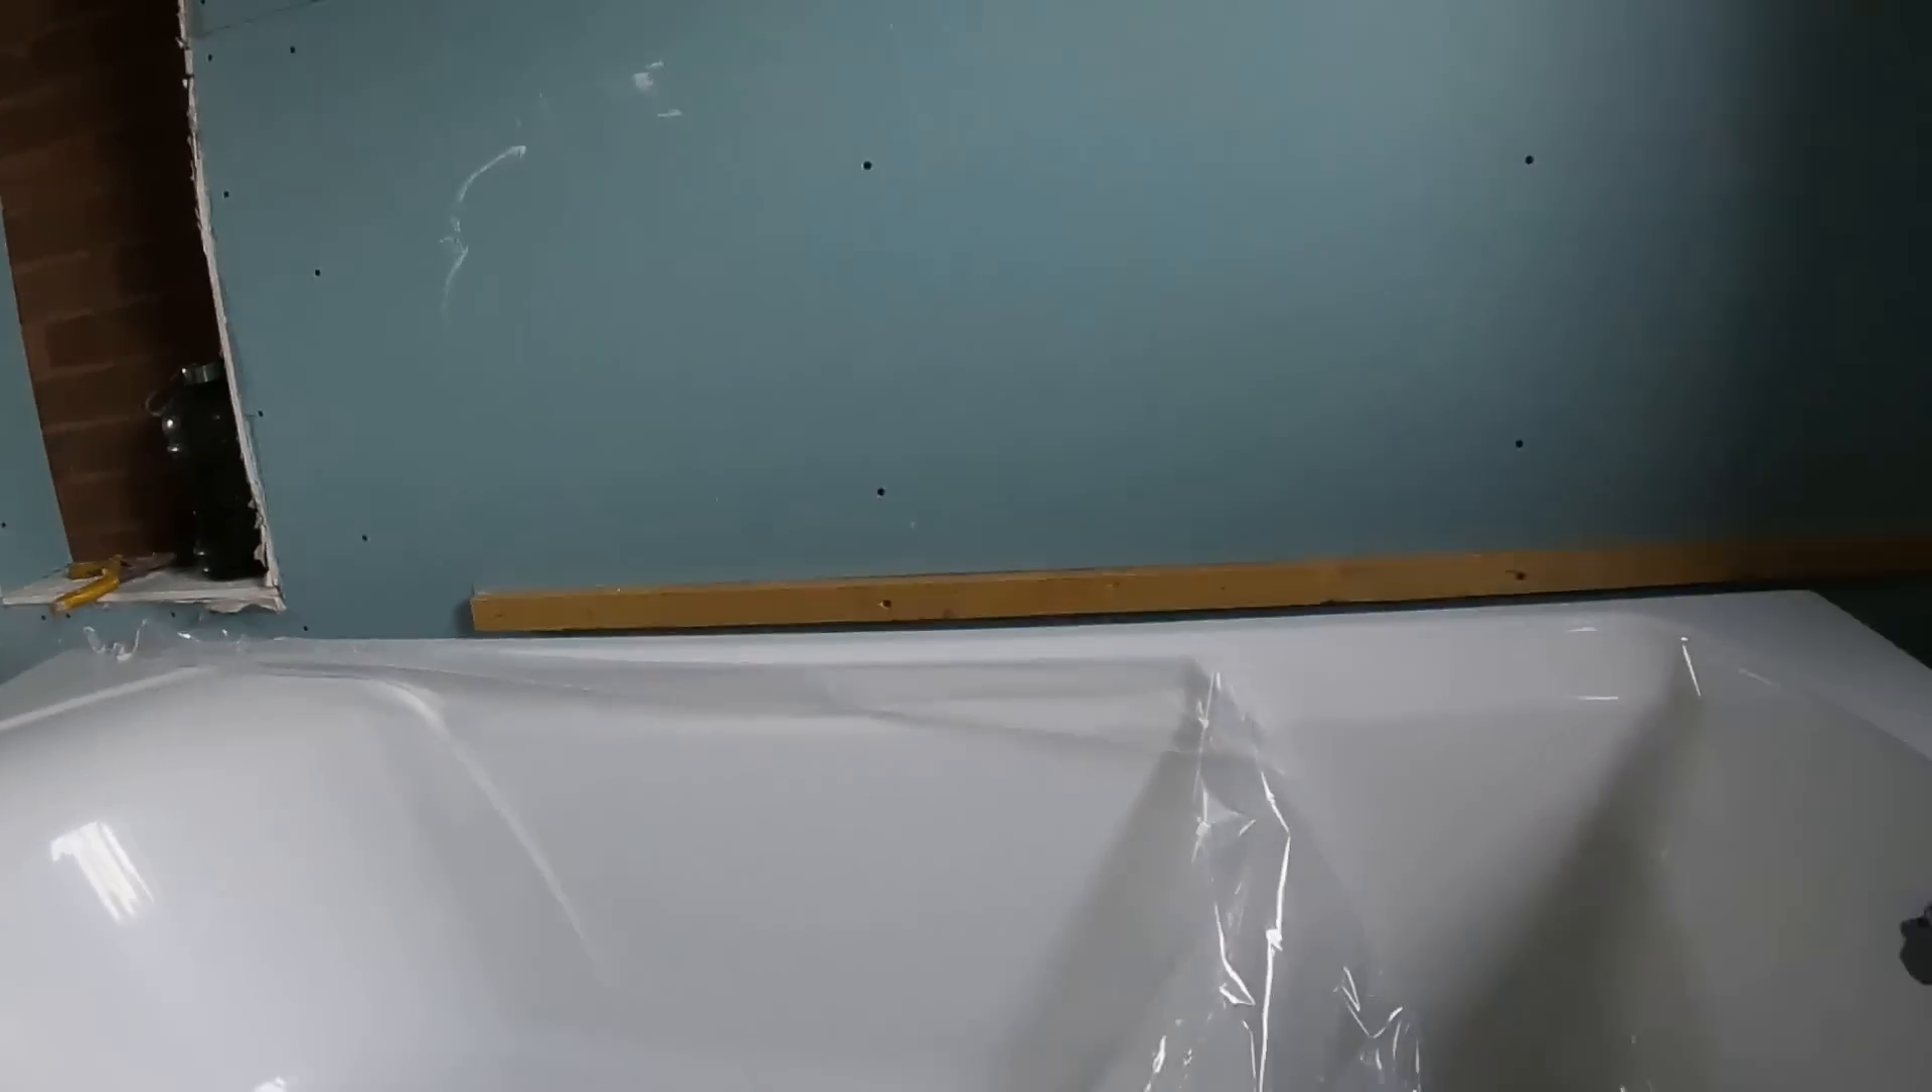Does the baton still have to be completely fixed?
No.